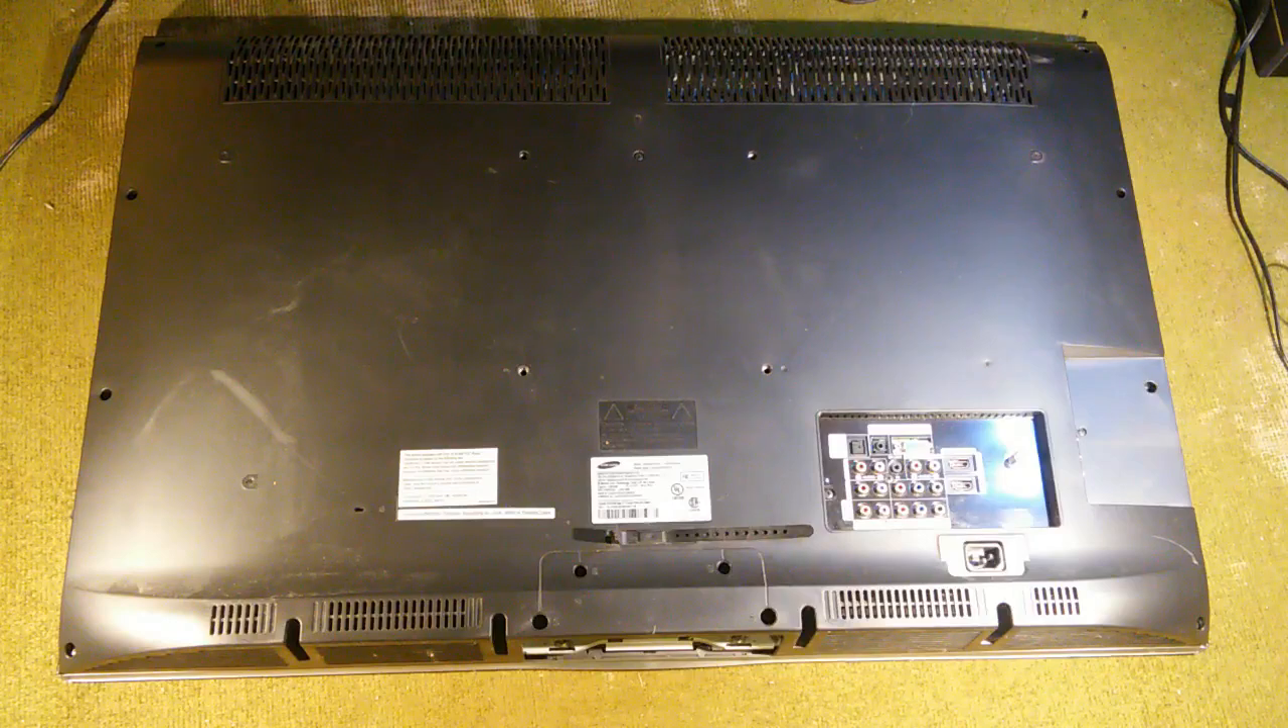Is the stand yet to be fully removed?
No.